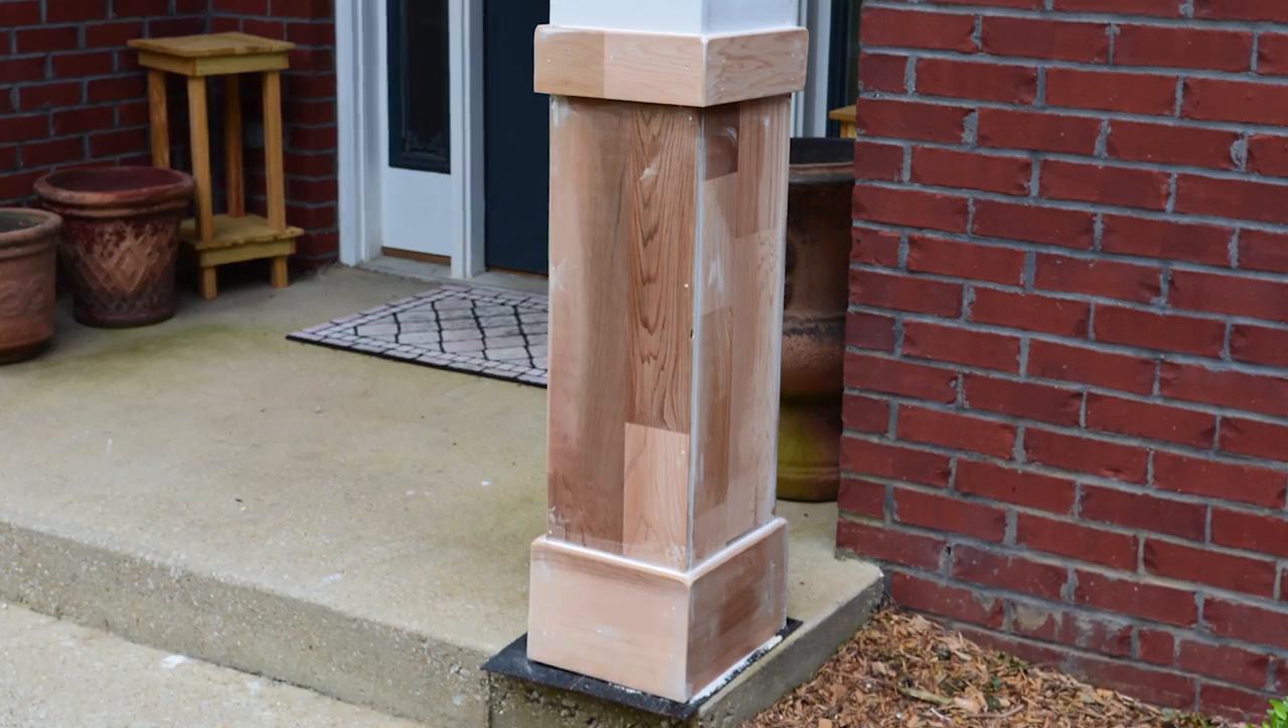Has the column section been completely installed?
Yes.